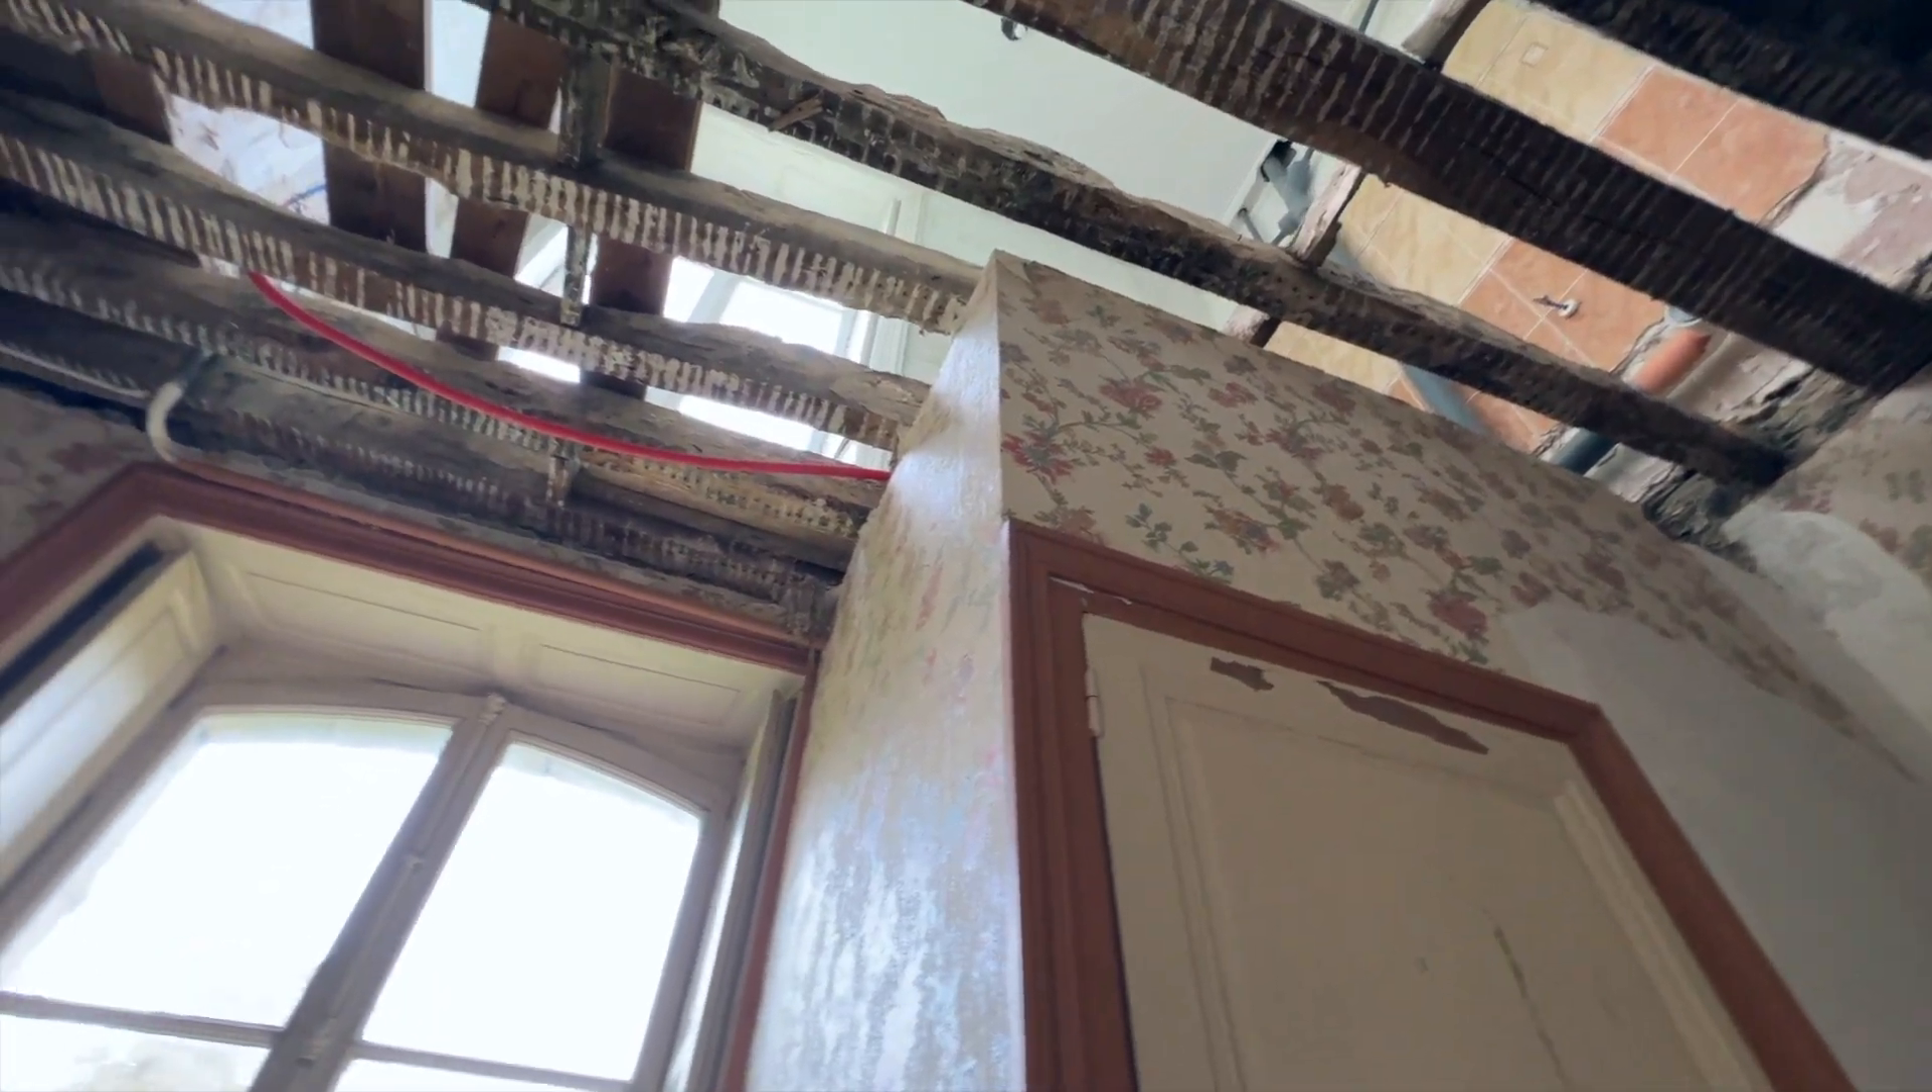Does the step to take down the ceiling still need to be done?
No.